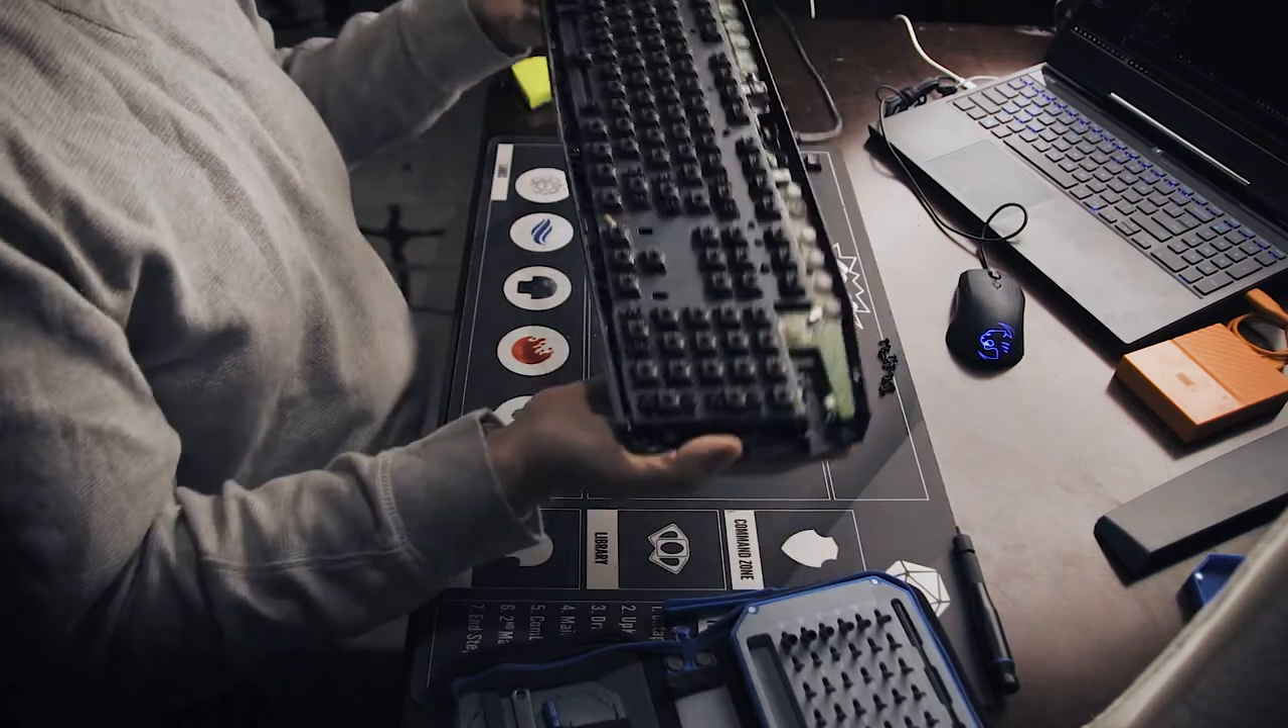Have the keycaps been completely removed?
Yes.